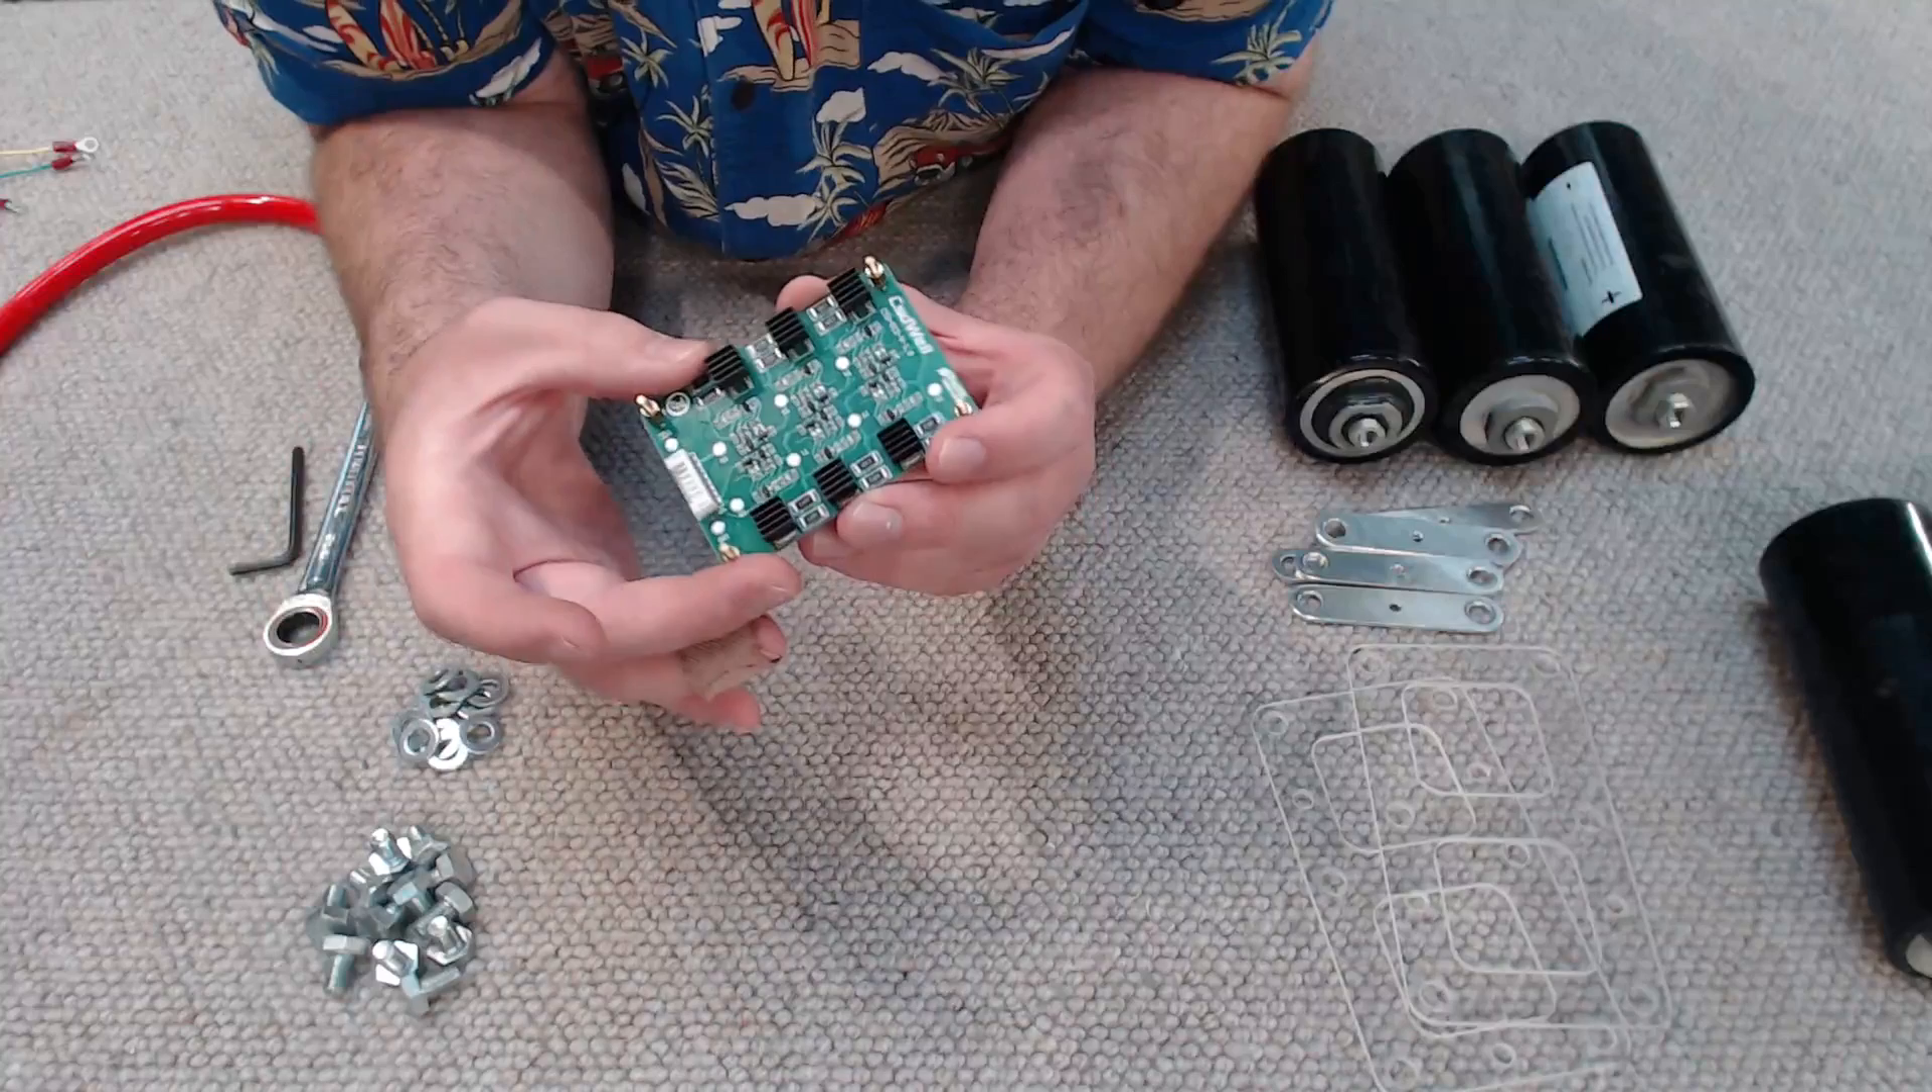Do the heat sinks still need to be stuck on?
No.